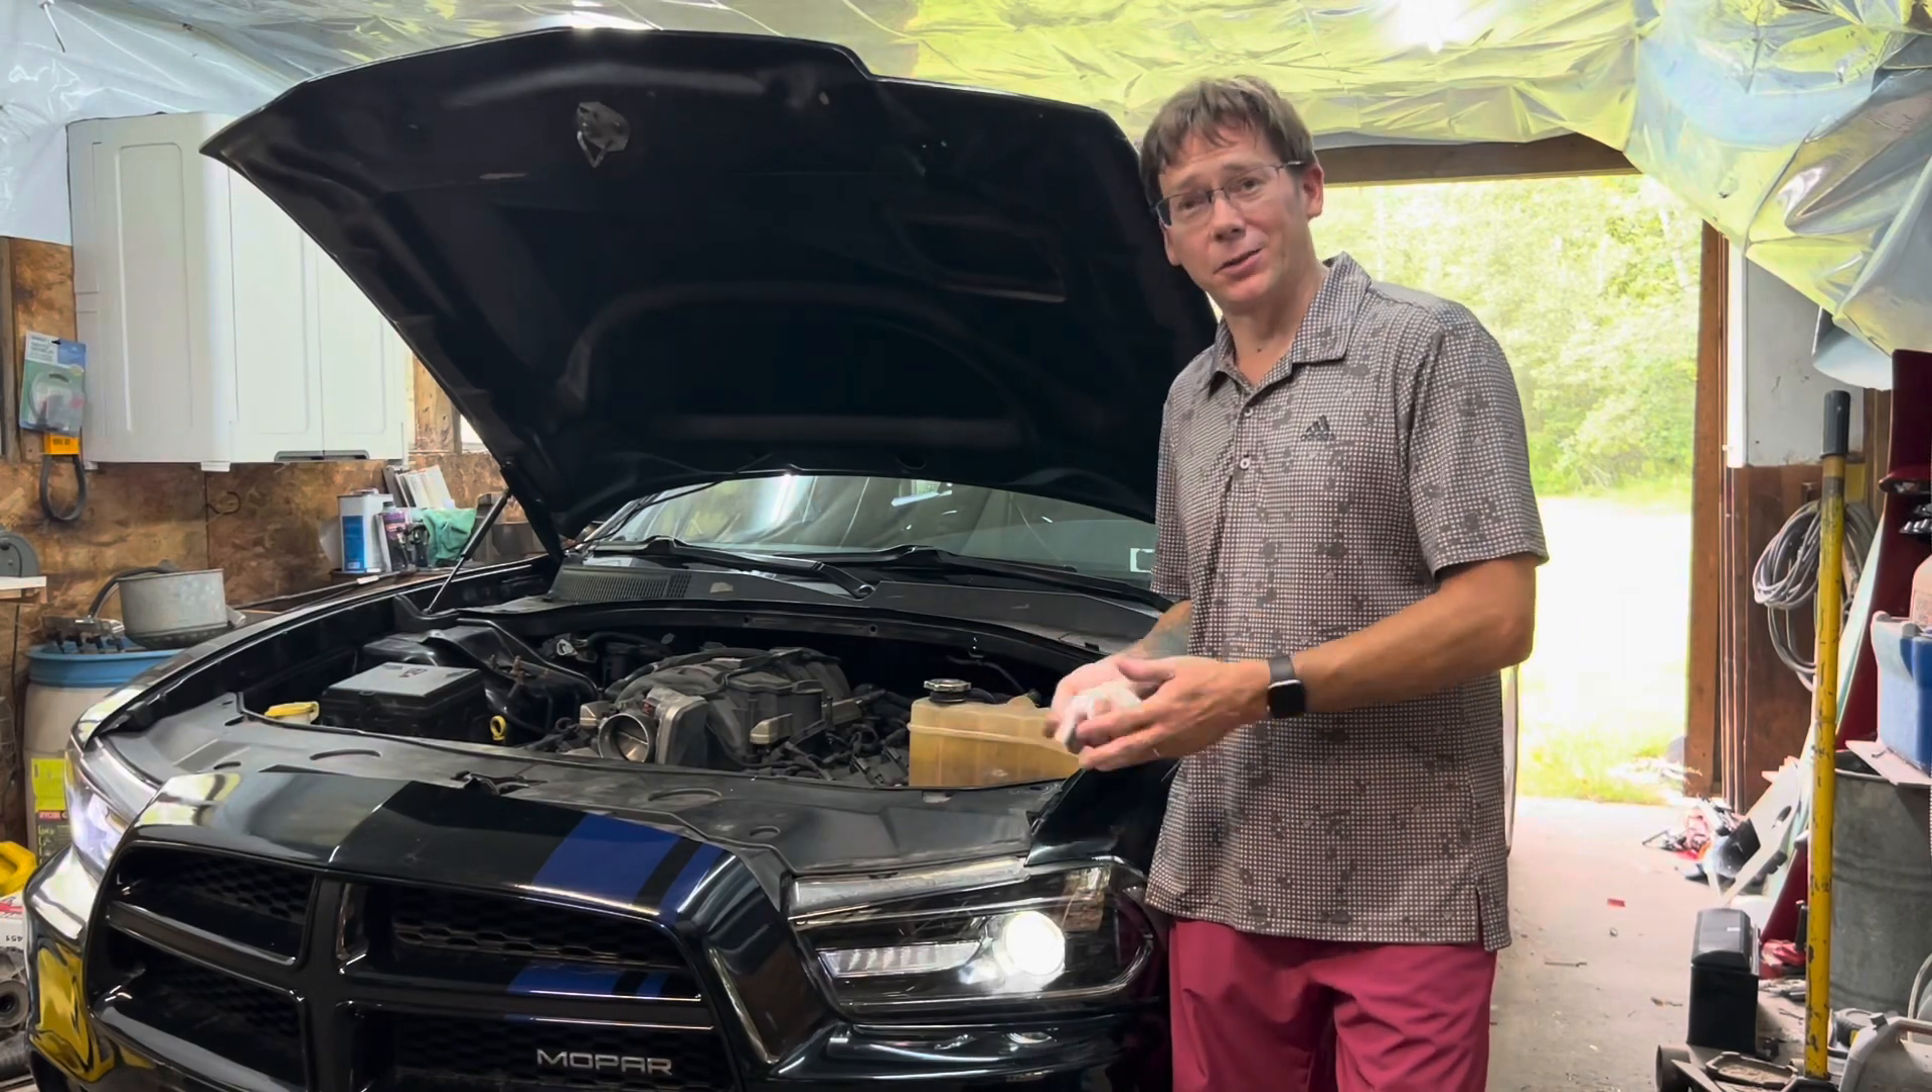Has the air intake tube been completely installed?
No.